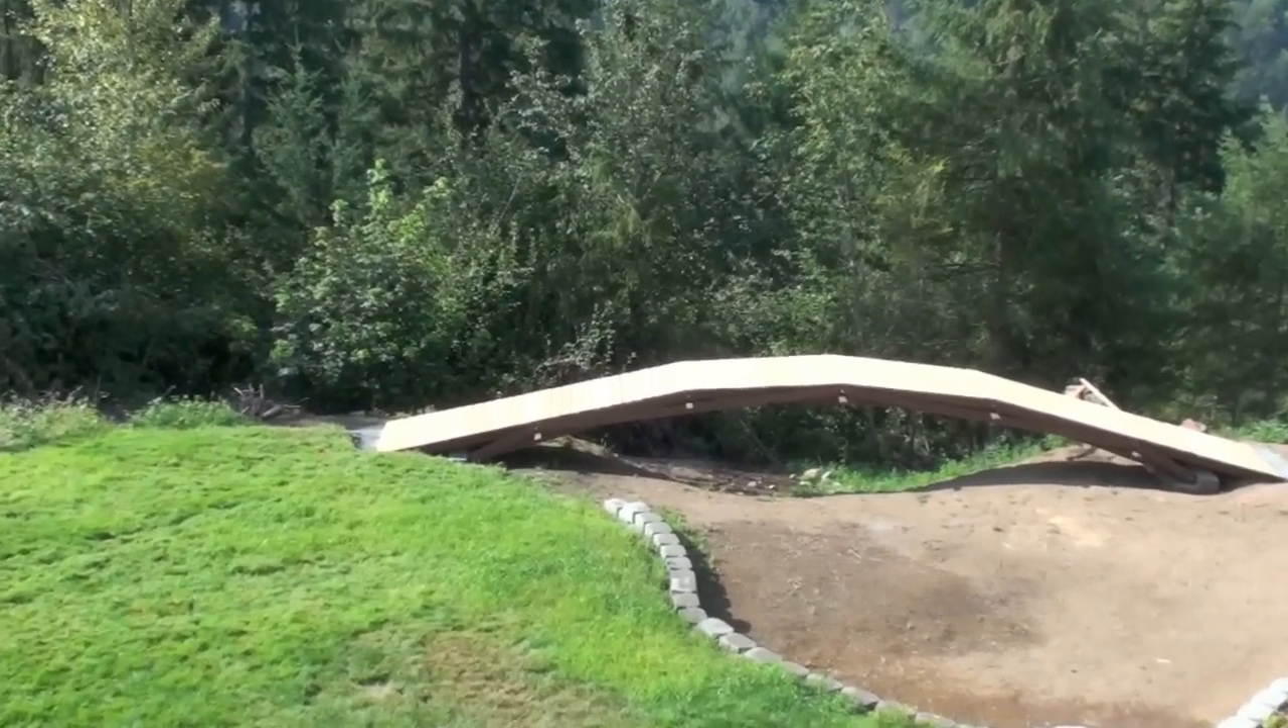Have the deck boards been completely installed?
Yes.